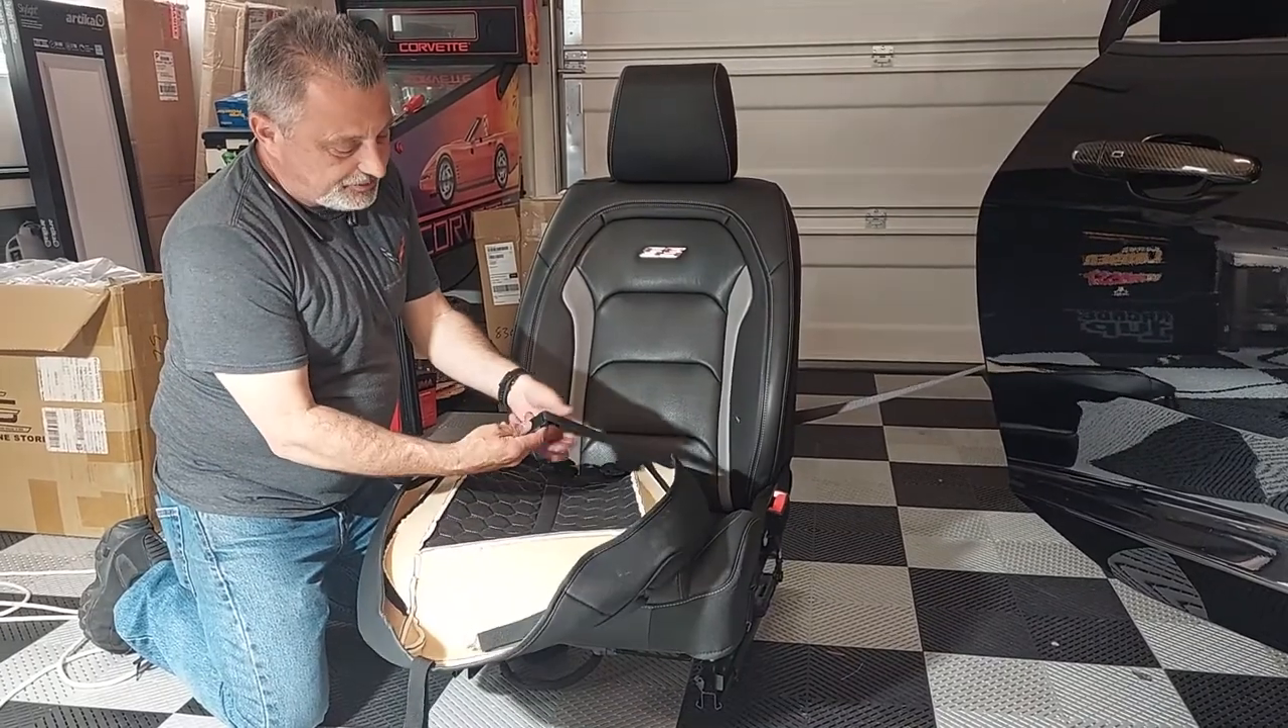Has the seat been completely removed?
Yes.